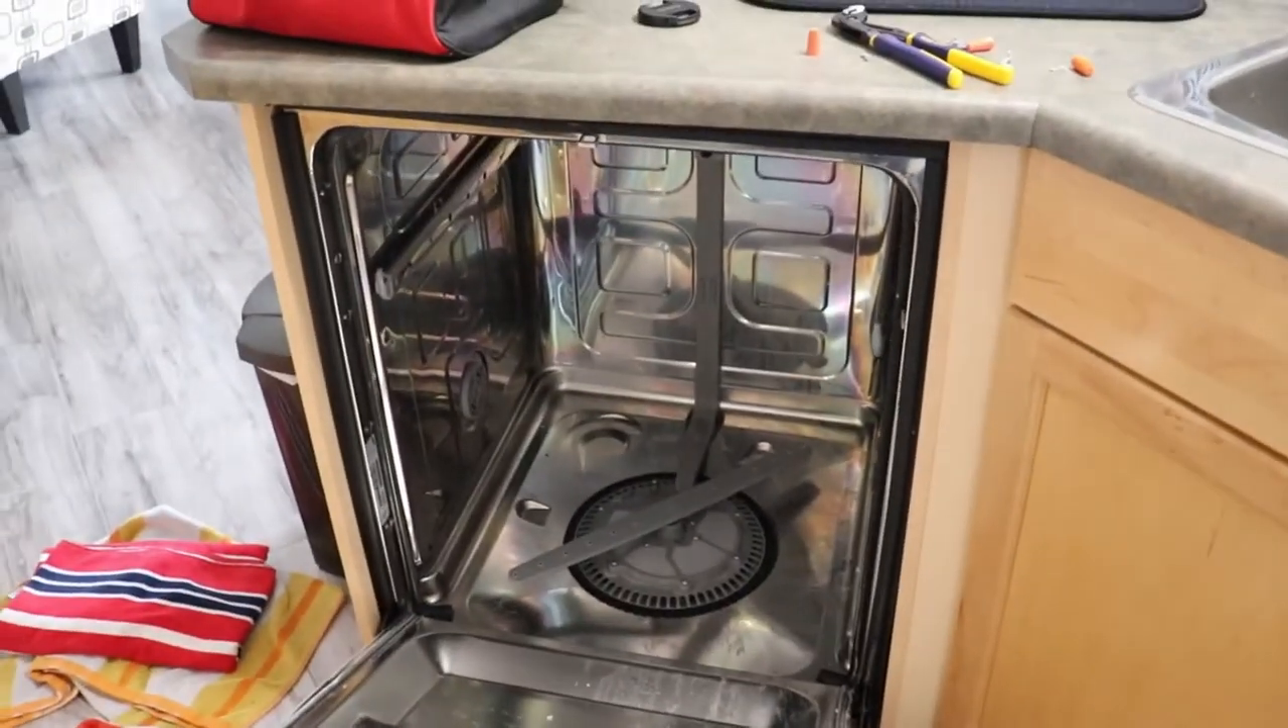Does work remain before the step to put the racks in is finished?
Yes.